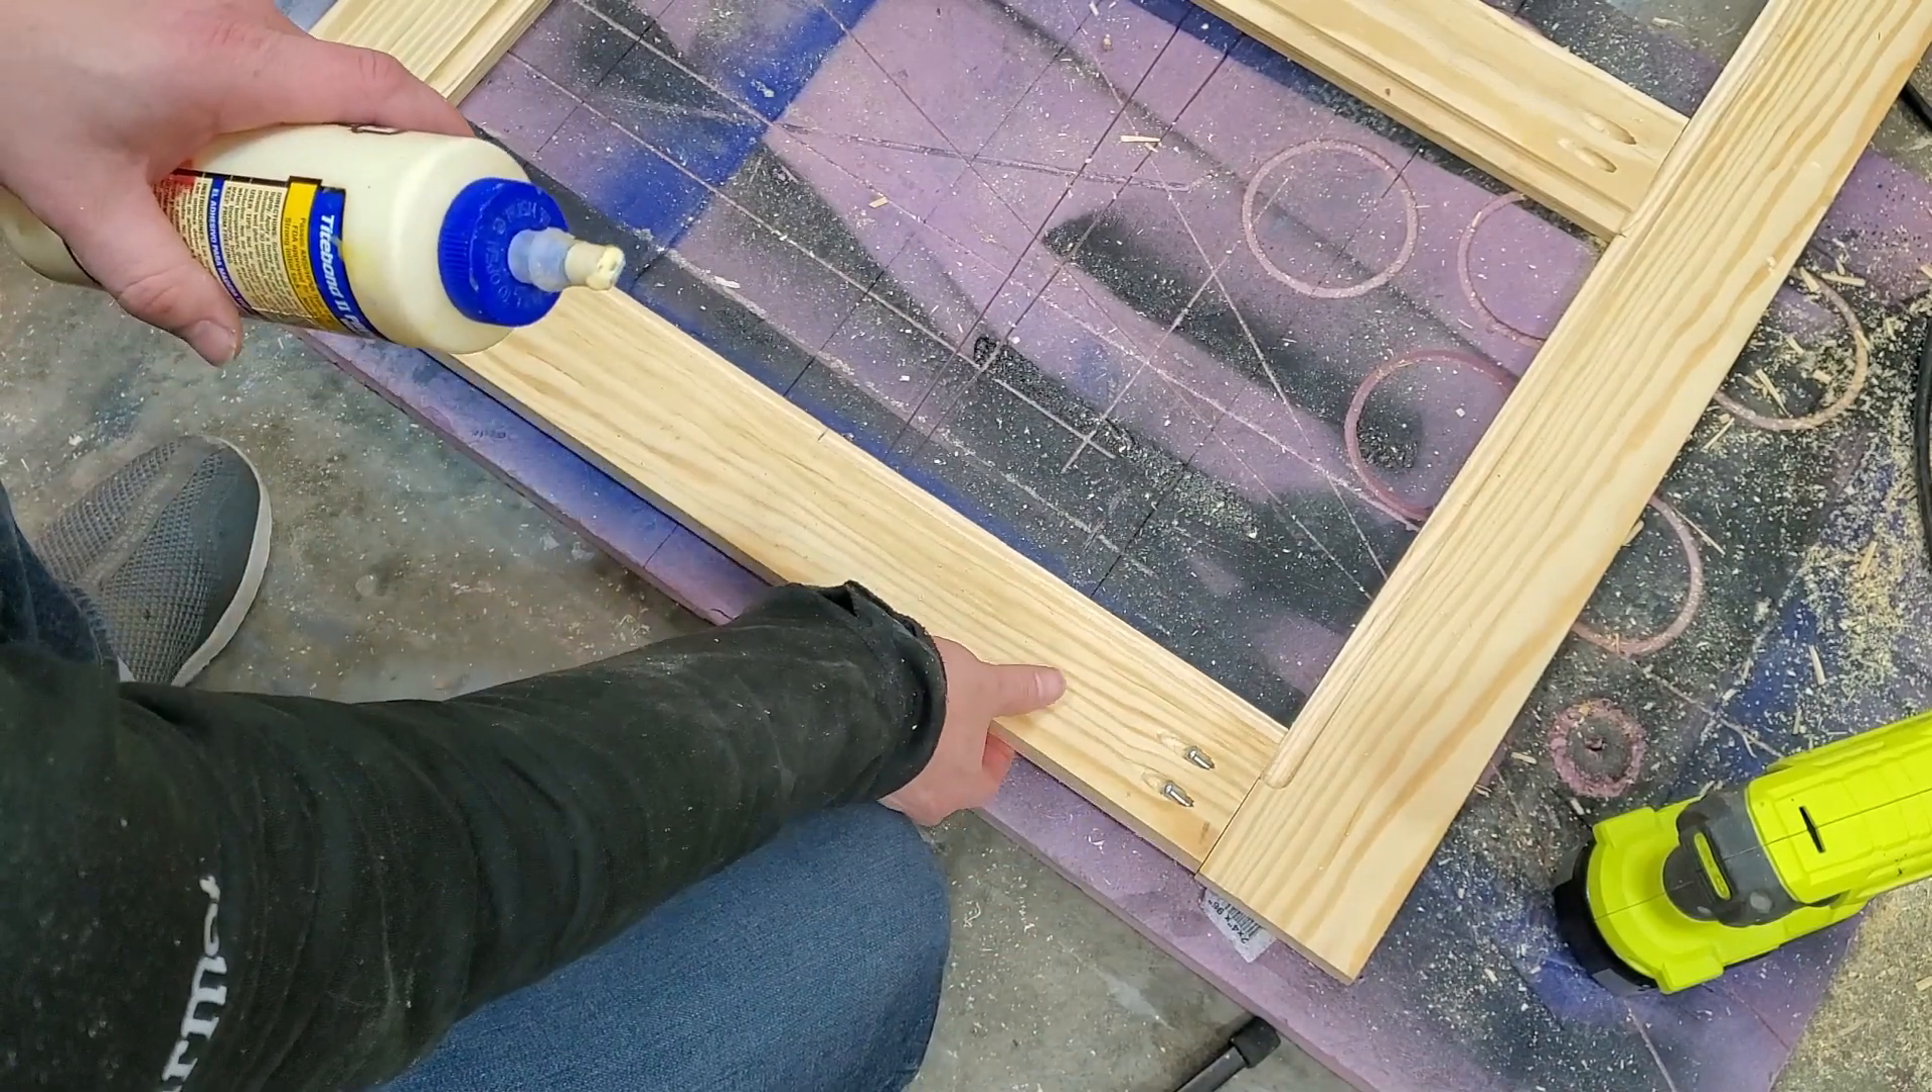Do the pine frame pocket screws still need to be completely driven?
Yes.